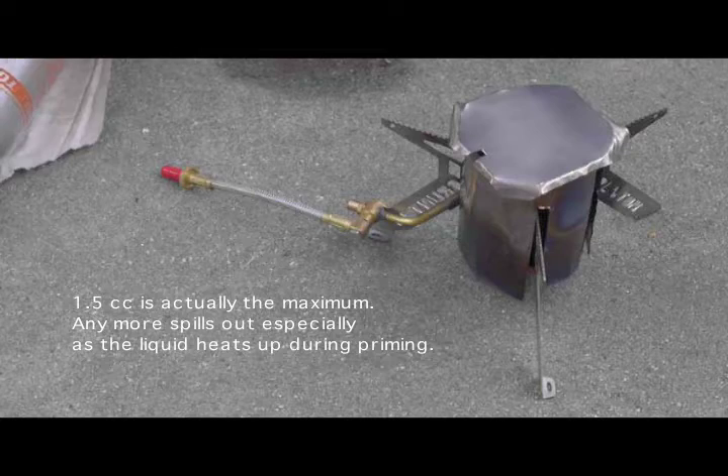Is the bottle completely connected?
No.